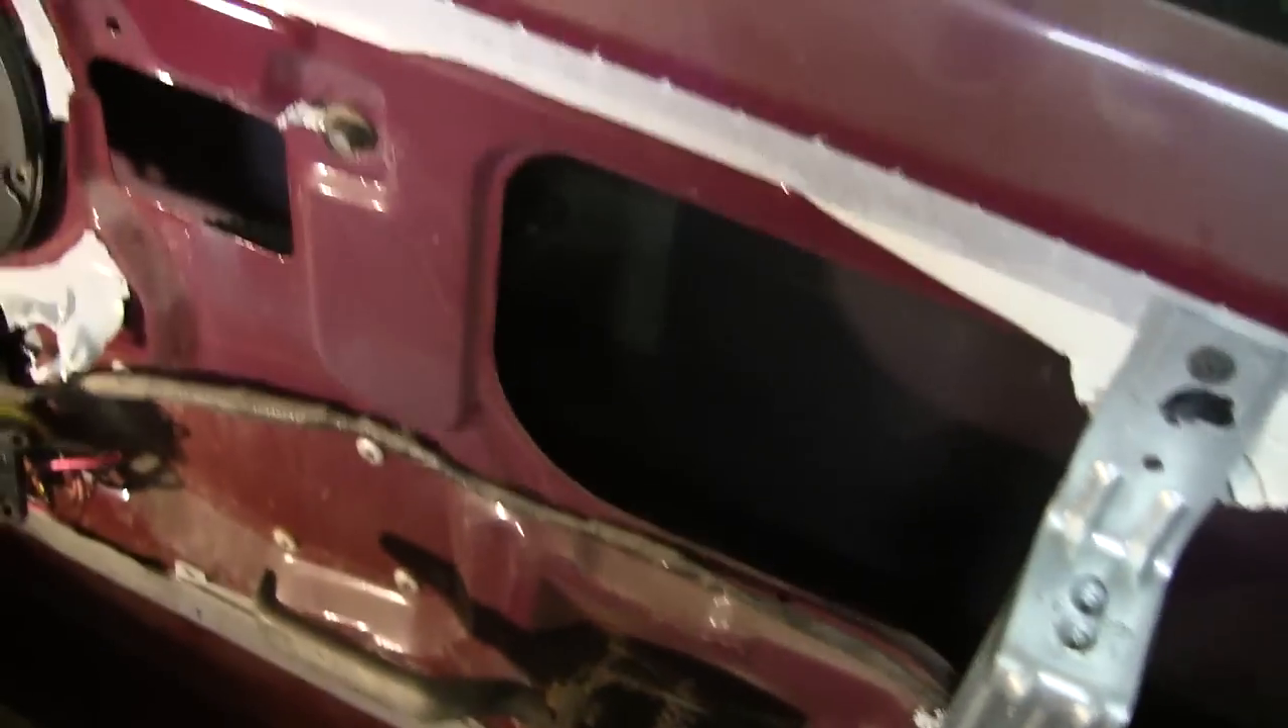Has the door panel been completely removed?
Yes.